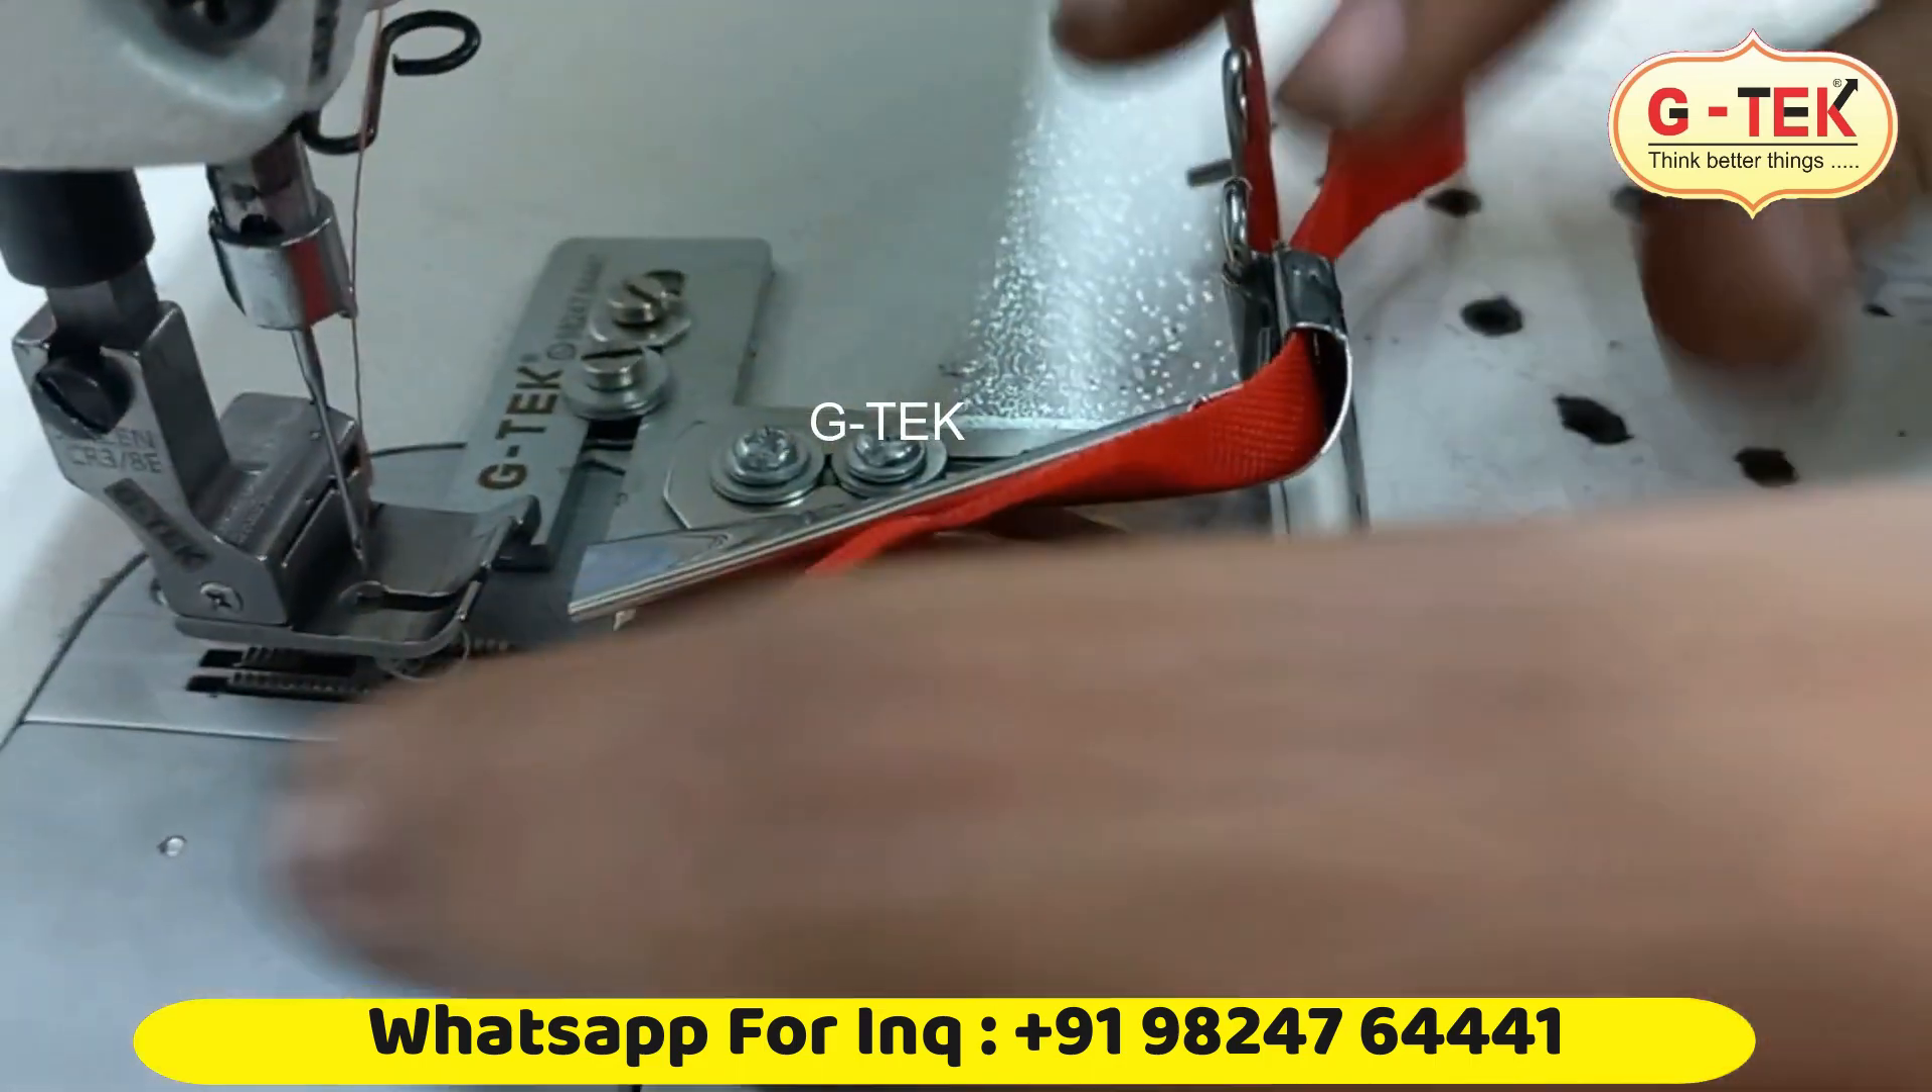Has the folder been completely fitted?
Yes.